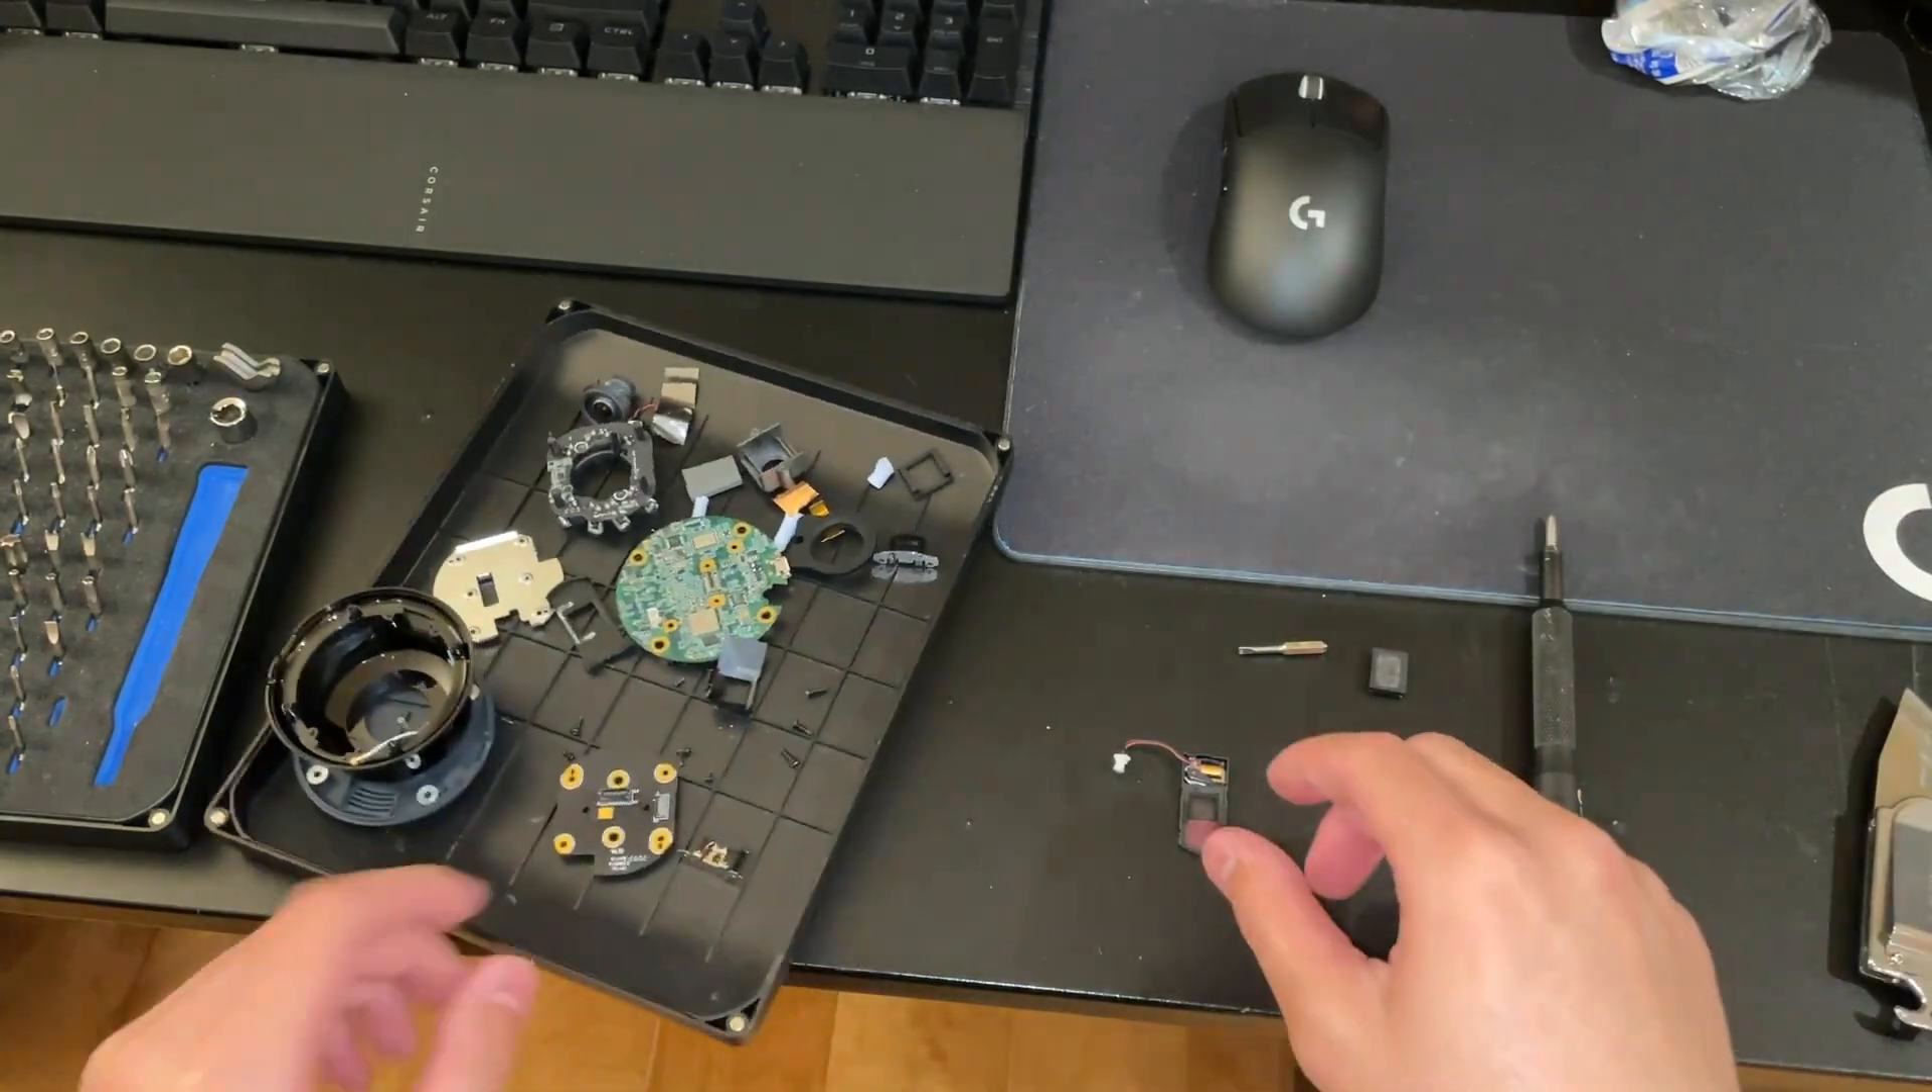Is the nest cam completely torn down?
Yes.